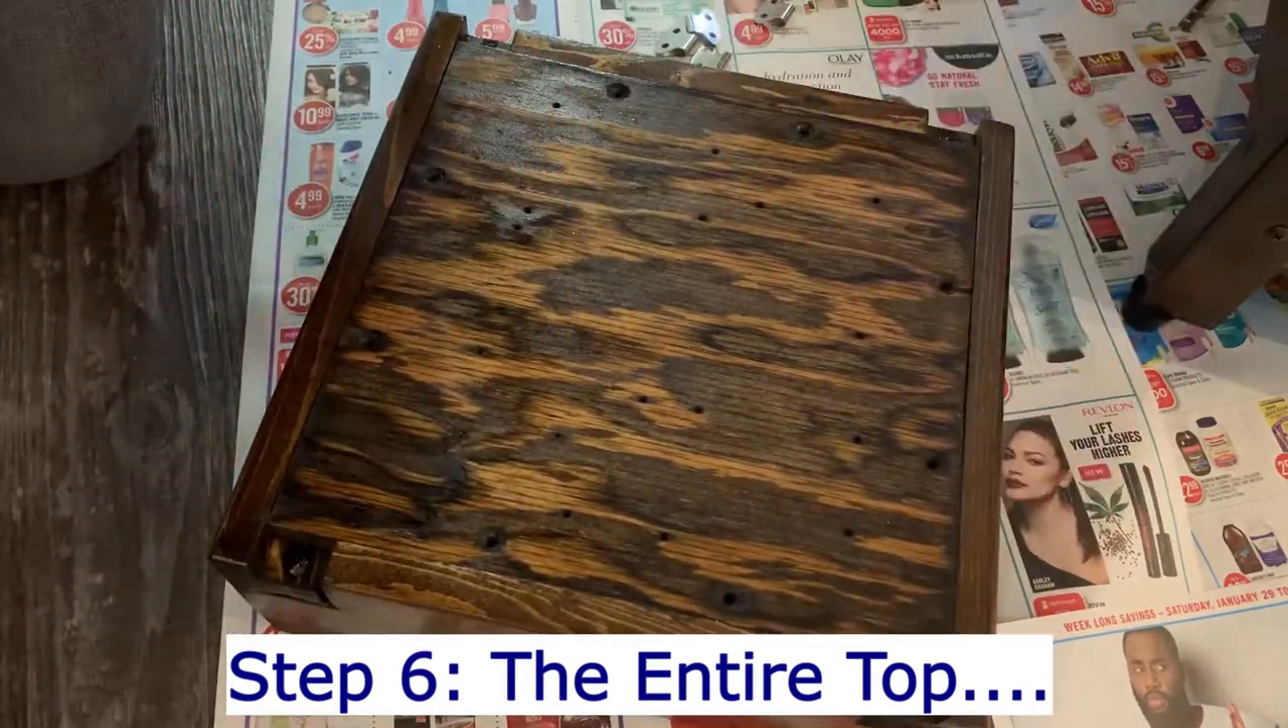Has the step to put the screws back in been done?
No.